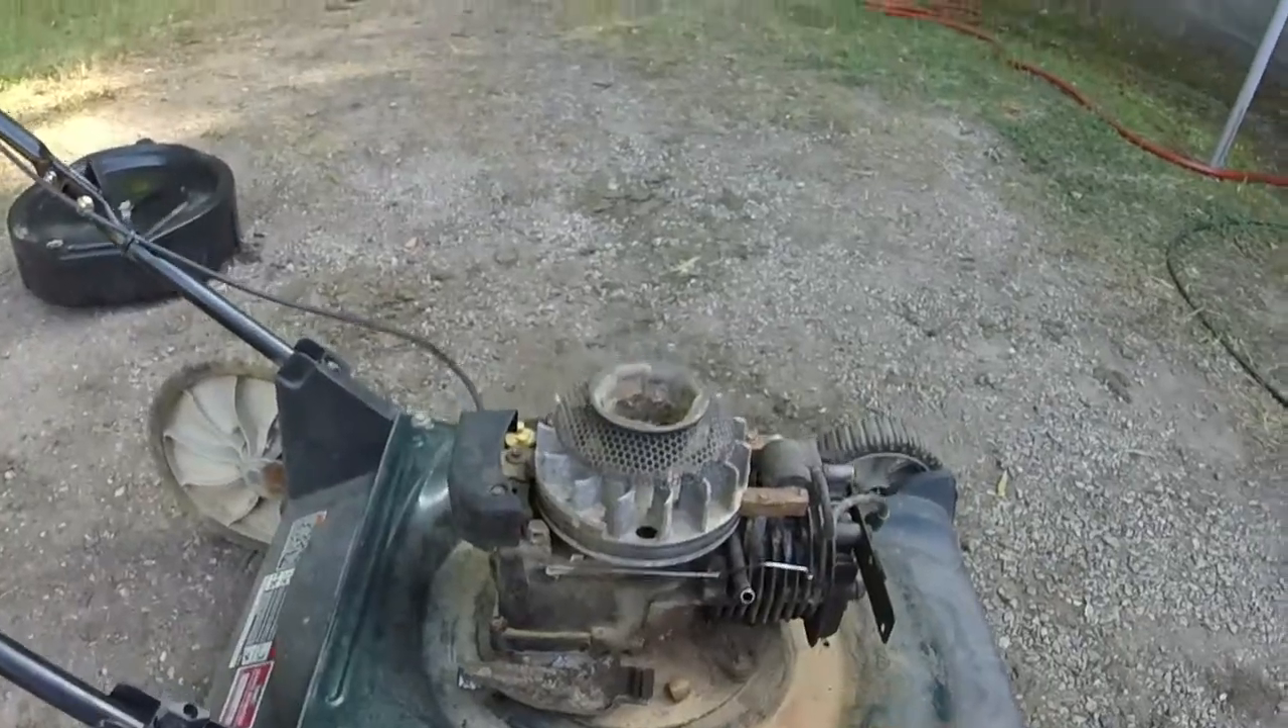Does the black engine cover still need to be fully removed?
No.